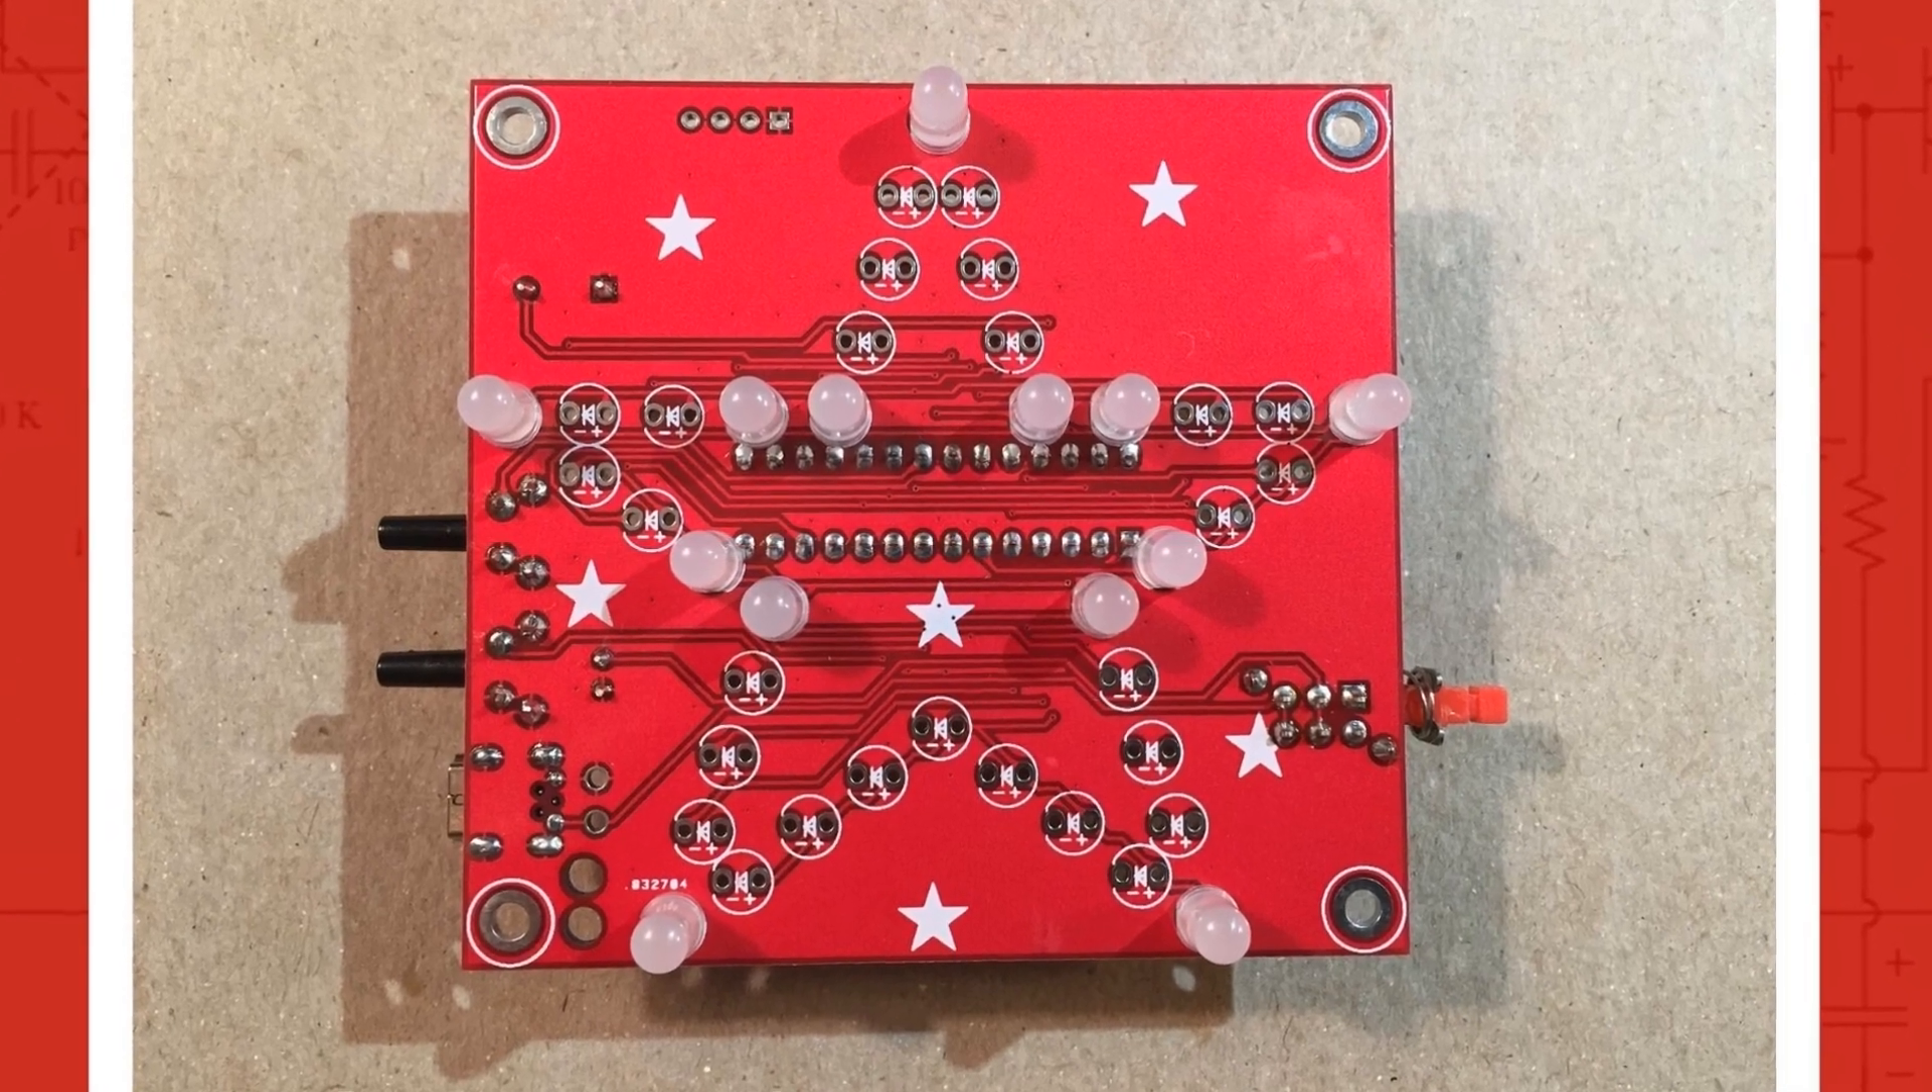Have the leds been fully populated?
No.